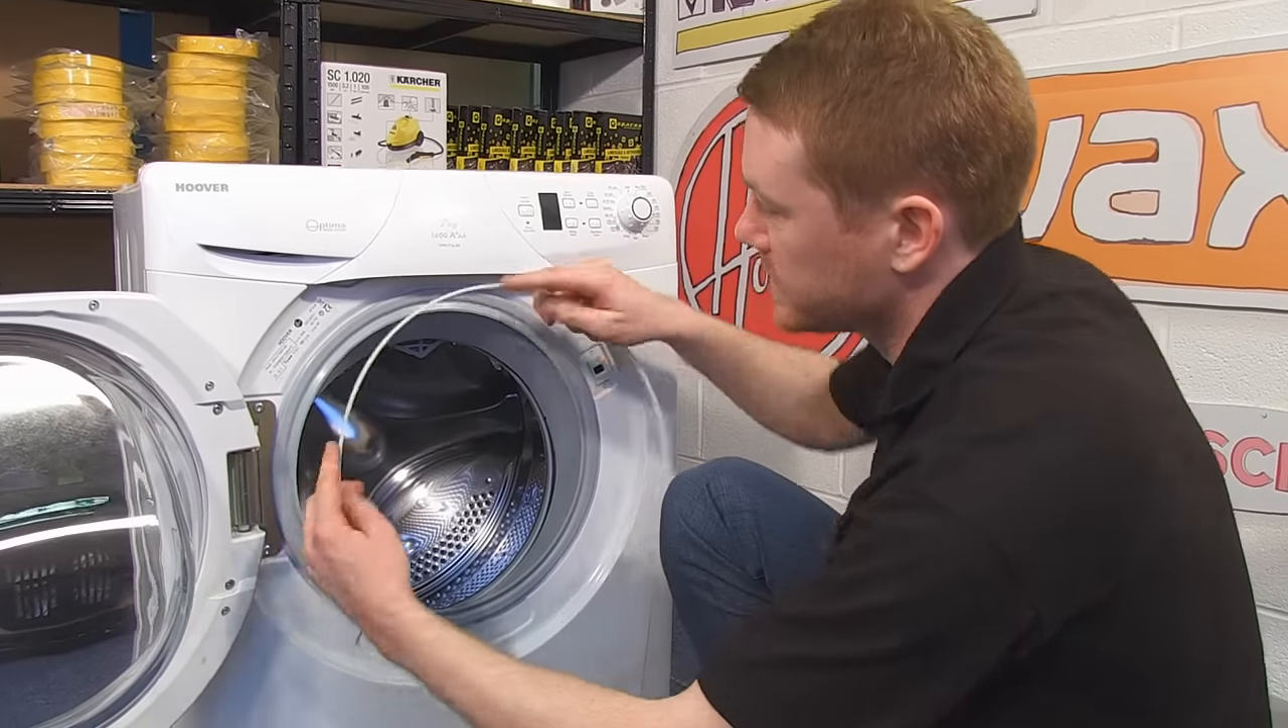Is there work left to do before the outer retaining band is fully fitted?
Yes.